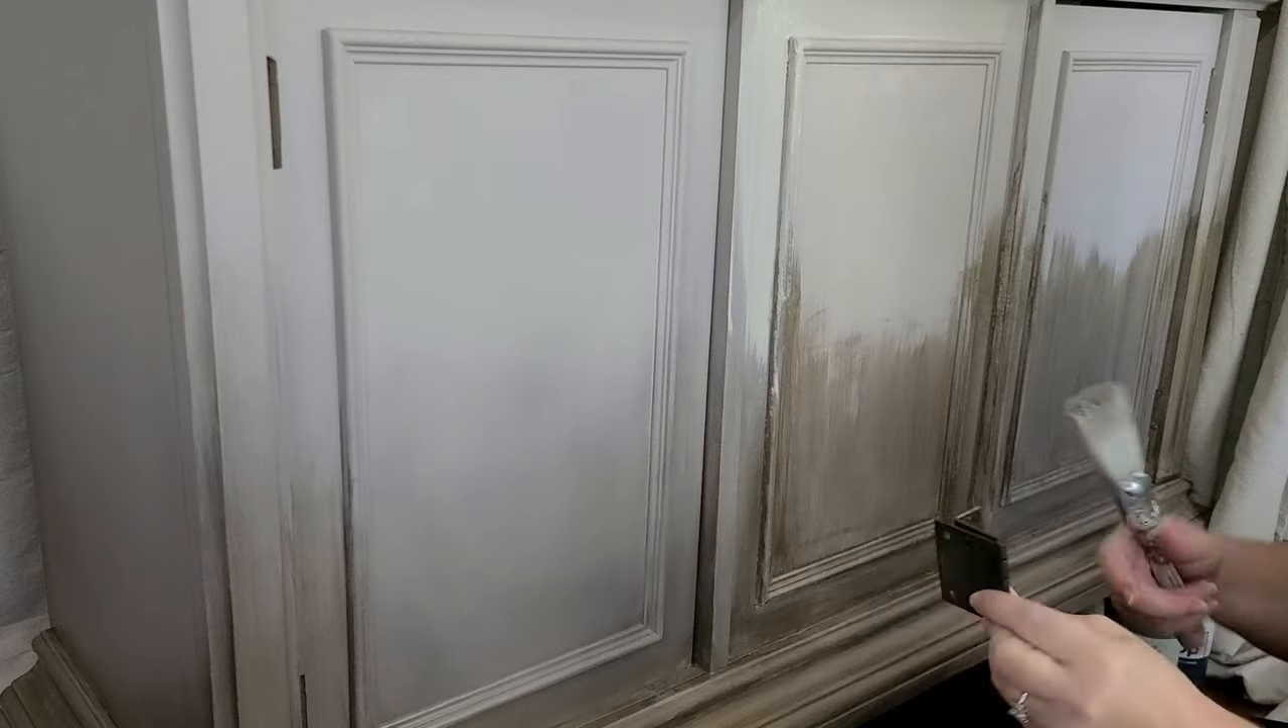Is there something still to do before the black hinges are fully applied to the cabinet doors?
Yes.